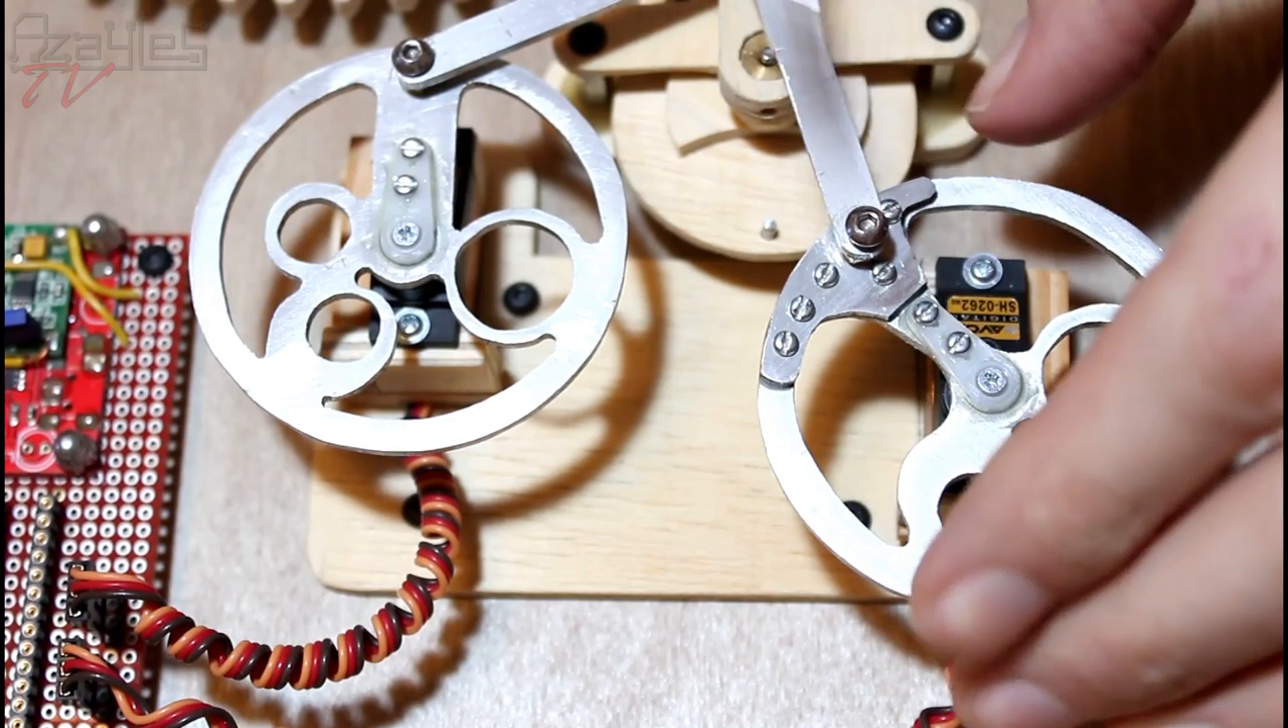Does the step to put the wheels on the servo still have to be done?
No.